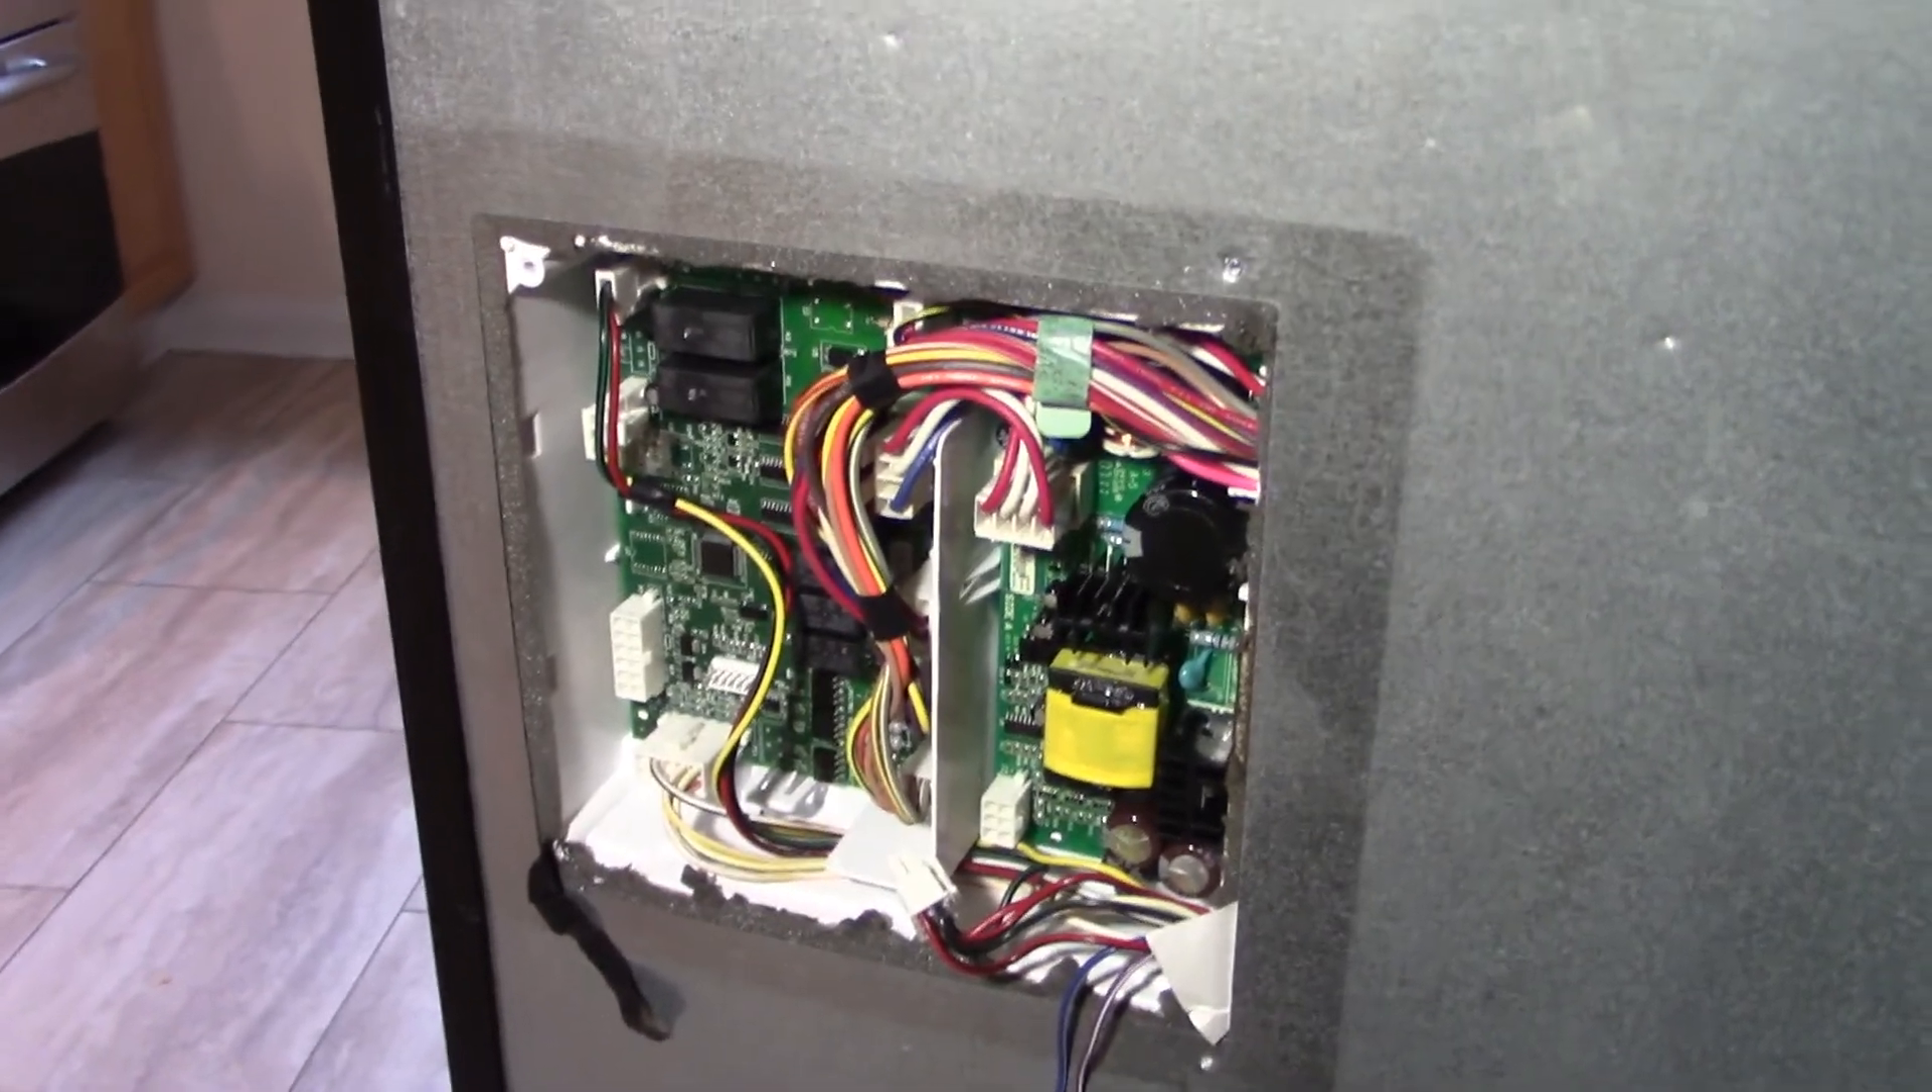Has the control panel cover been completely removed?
Yes.